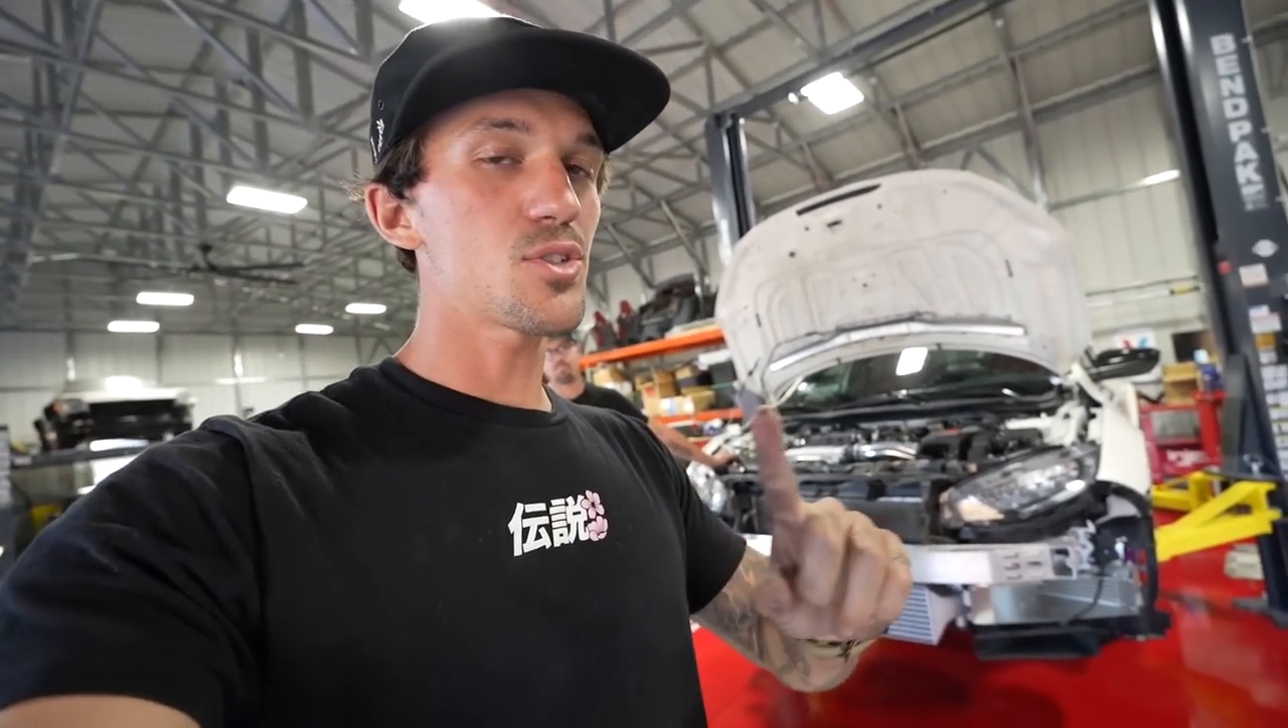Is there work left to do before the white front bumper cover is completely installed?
Yes.